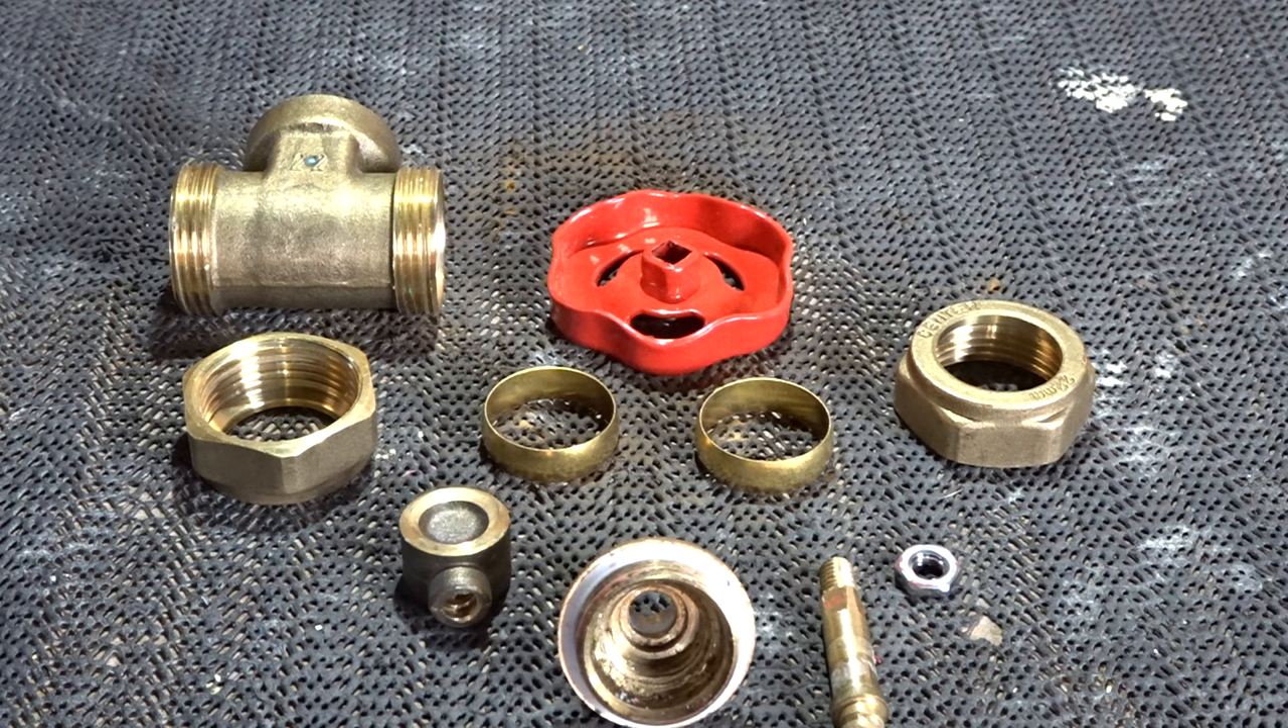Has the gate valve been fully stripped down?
Yes.